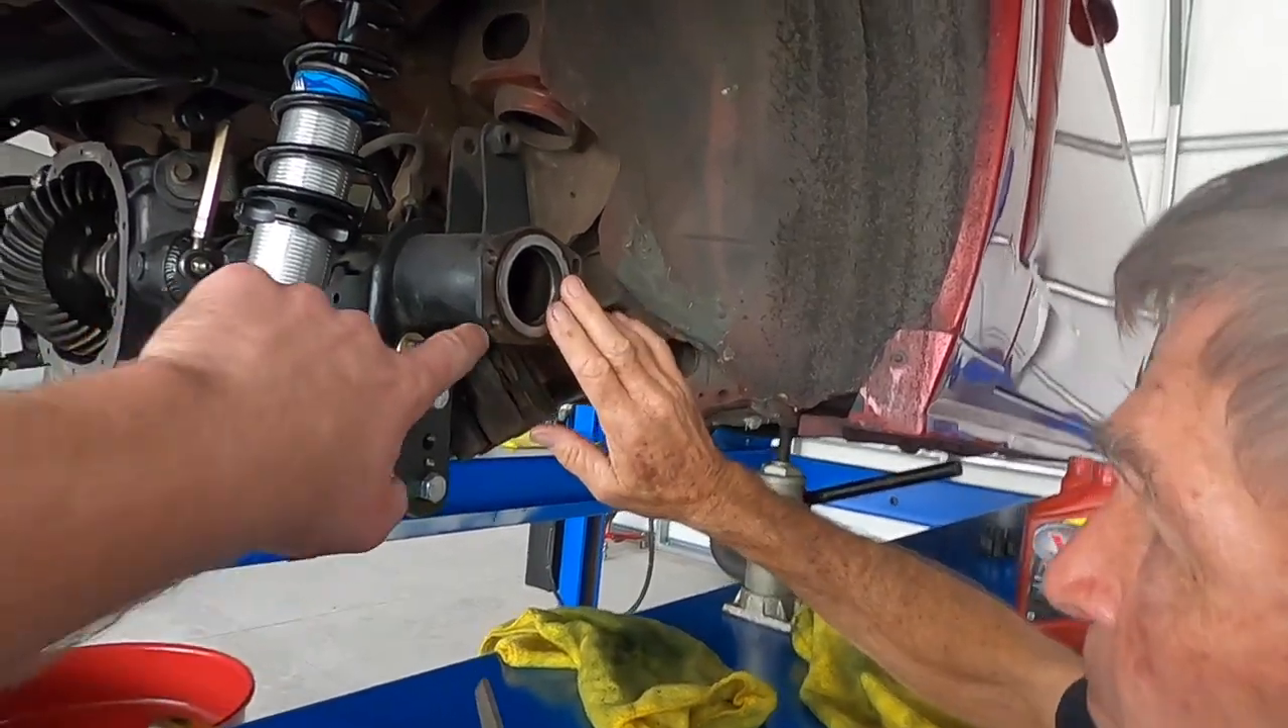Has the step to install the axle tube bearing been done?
No.